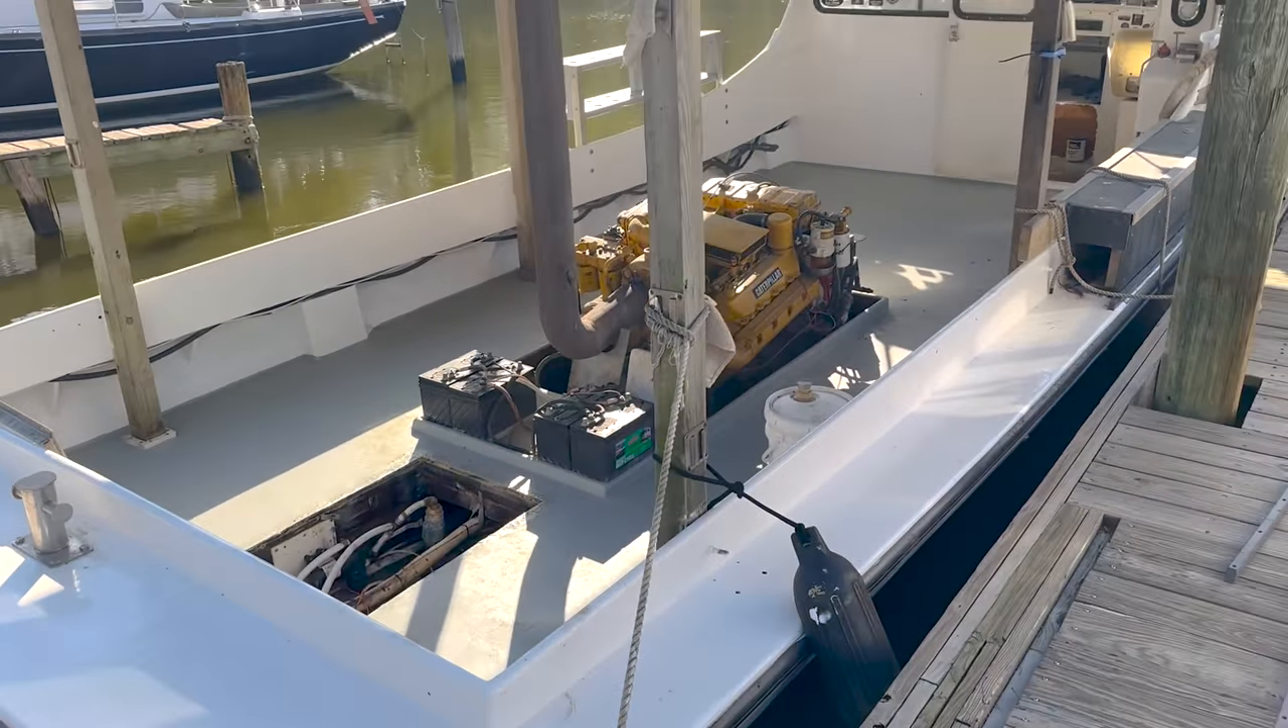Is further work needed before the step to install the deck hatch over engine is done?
Yes.